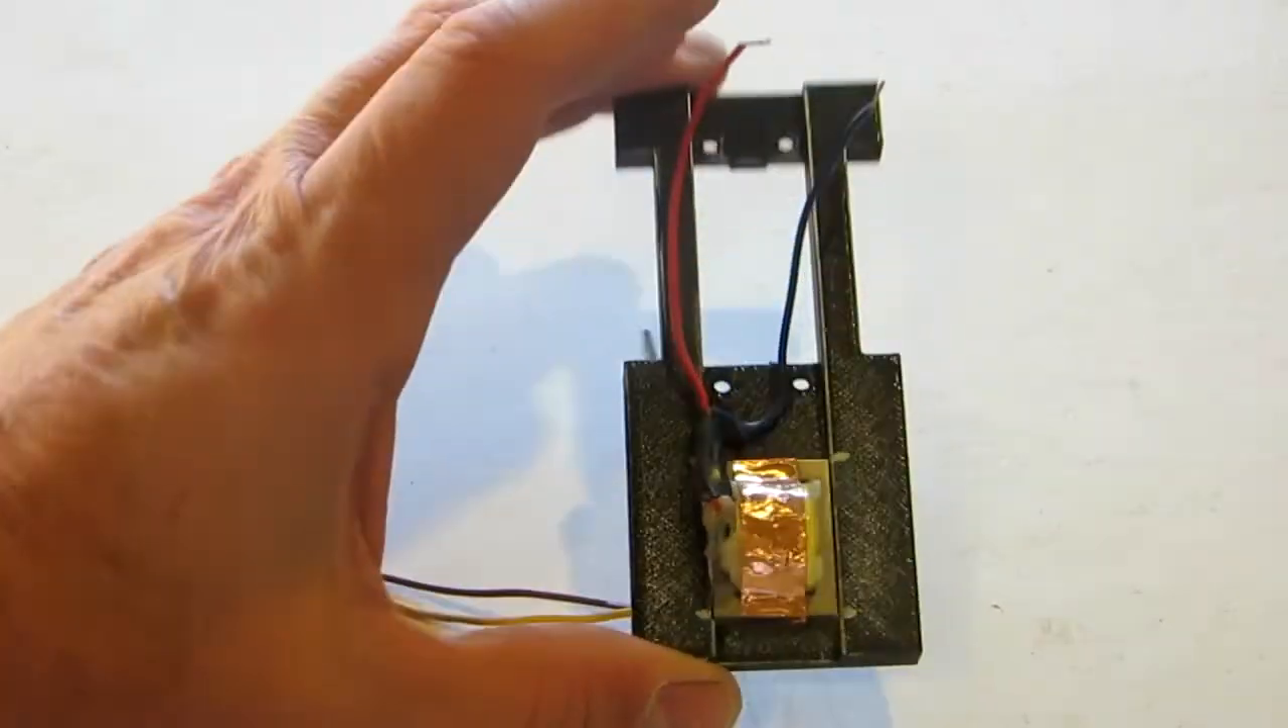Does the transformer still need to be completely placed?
No.